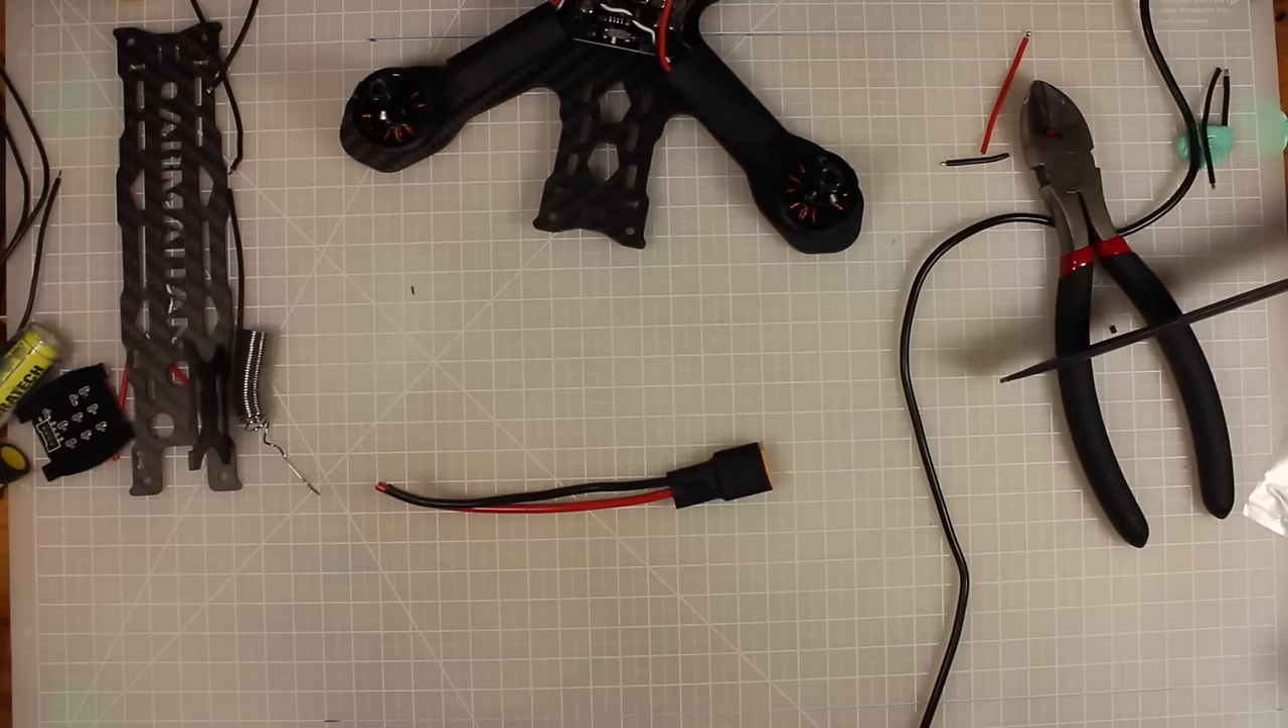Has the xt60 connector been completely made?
Yes.